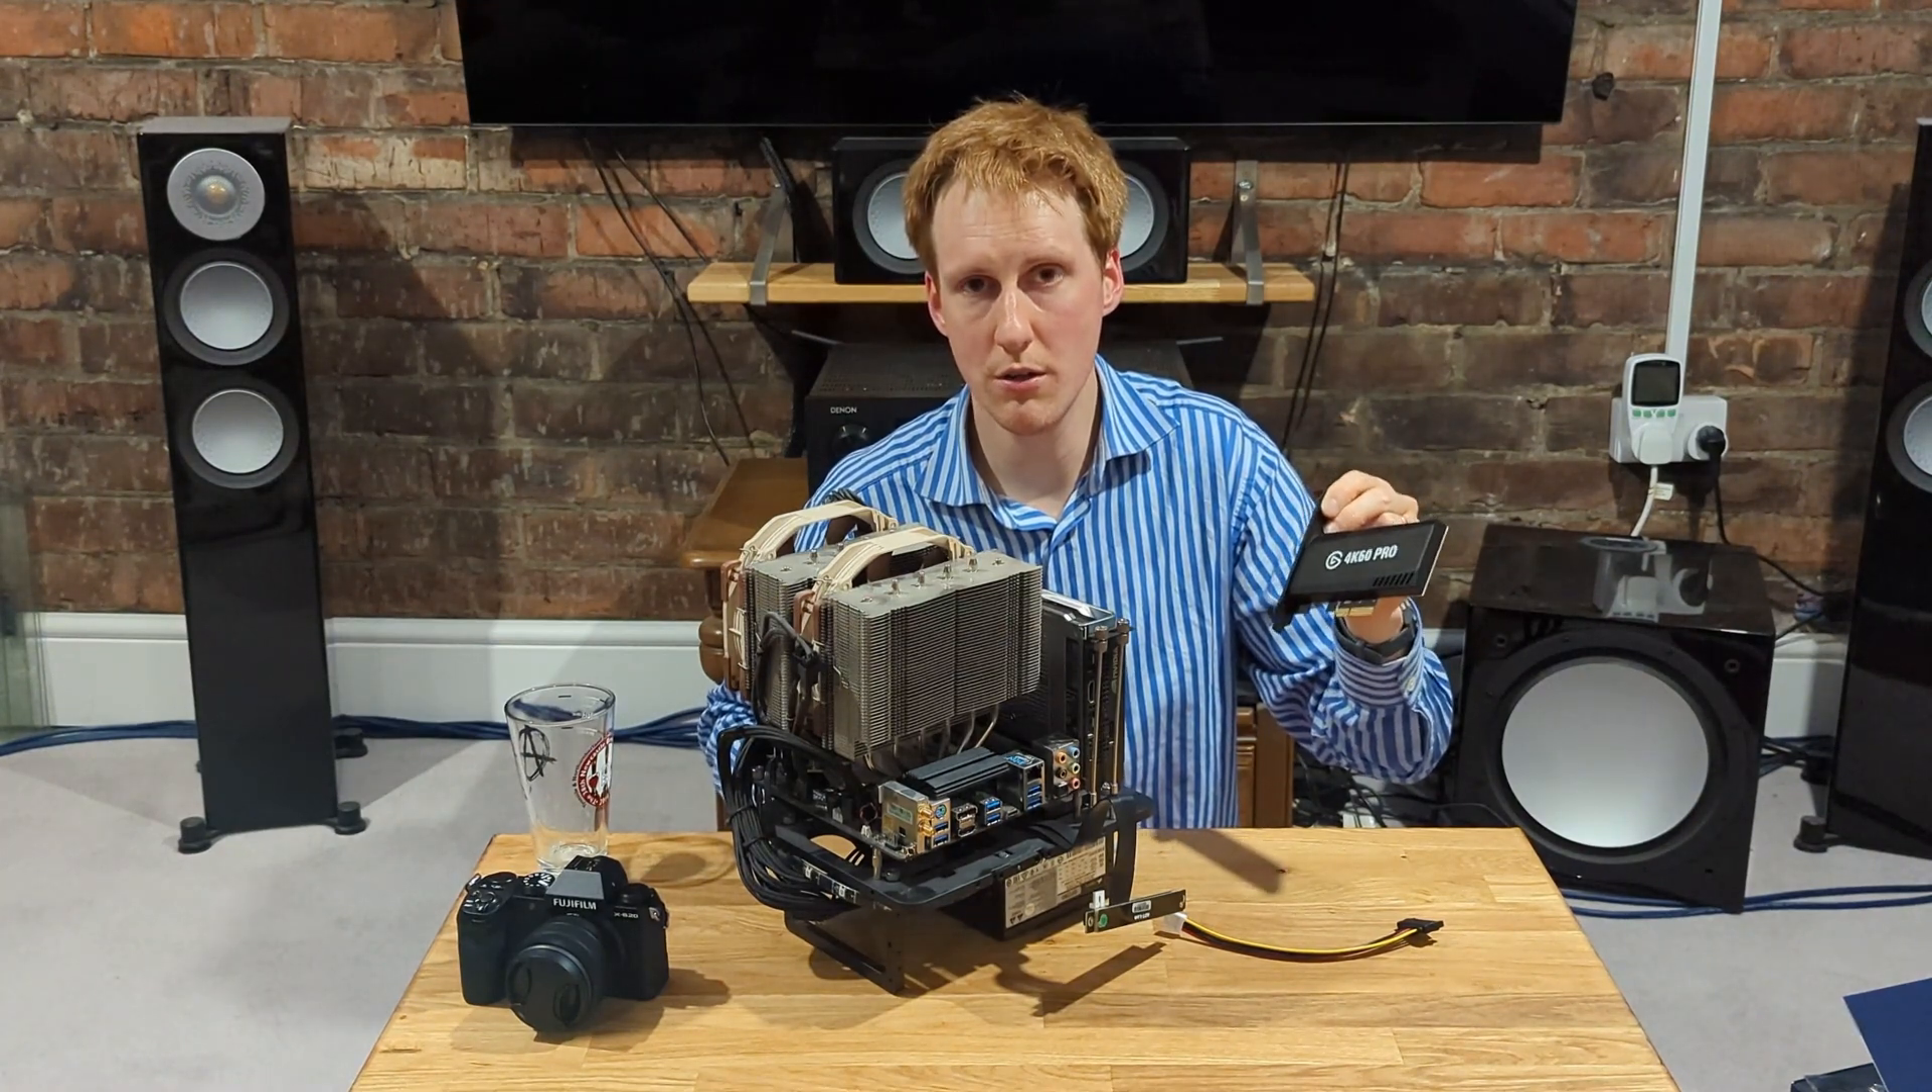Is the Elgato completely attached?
No.